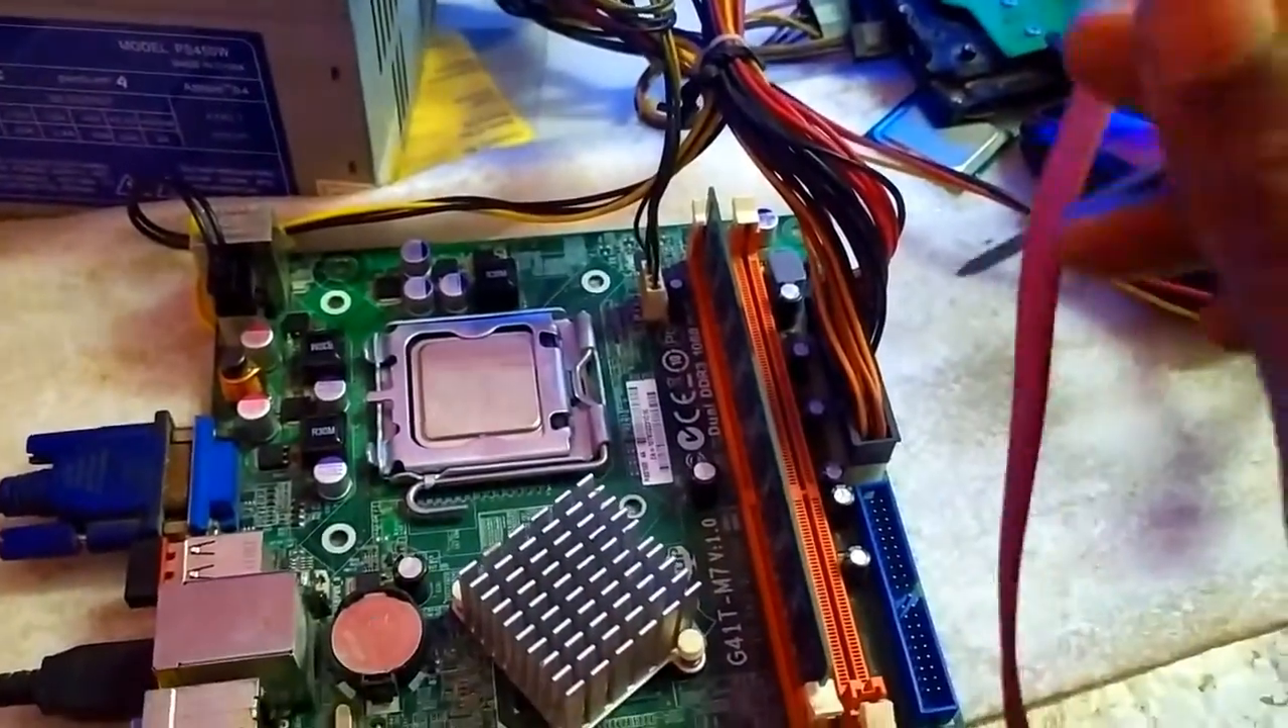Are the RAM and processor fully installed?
Yes.